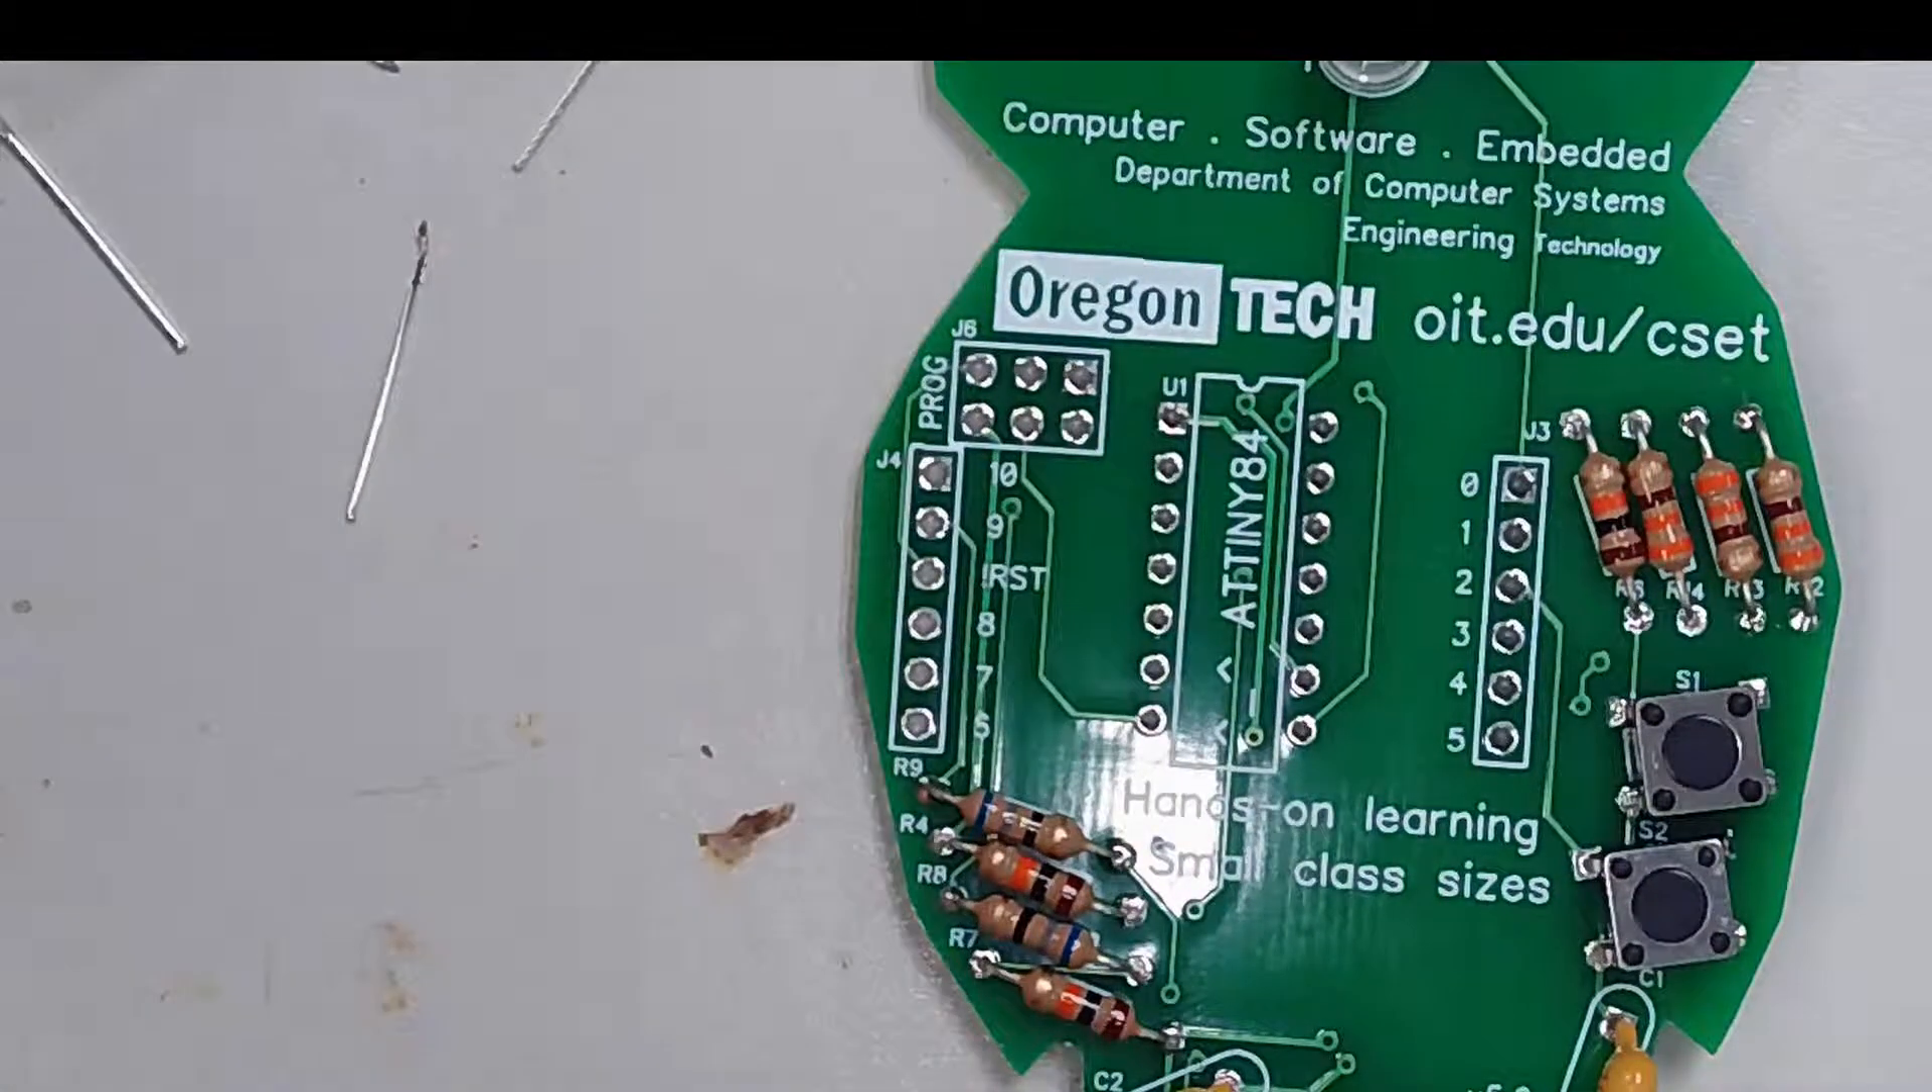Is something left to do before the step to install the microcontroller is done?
Yes.